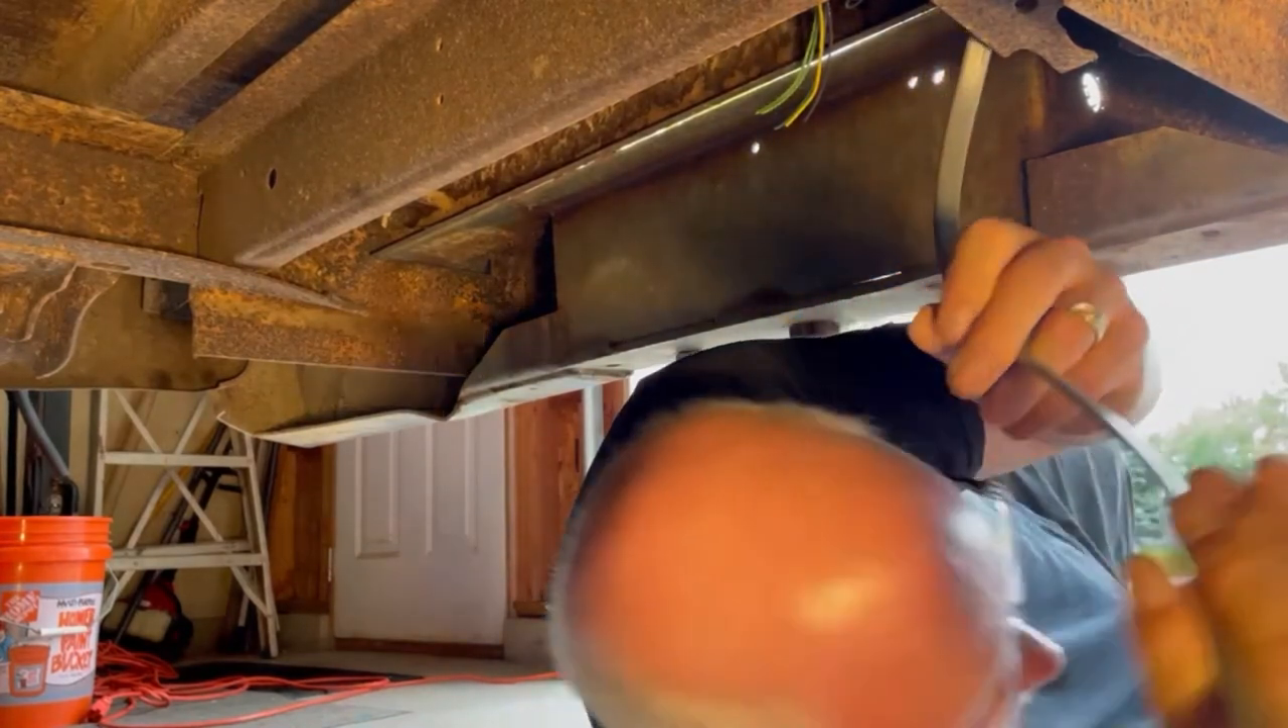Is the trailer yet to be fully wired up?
Yes.